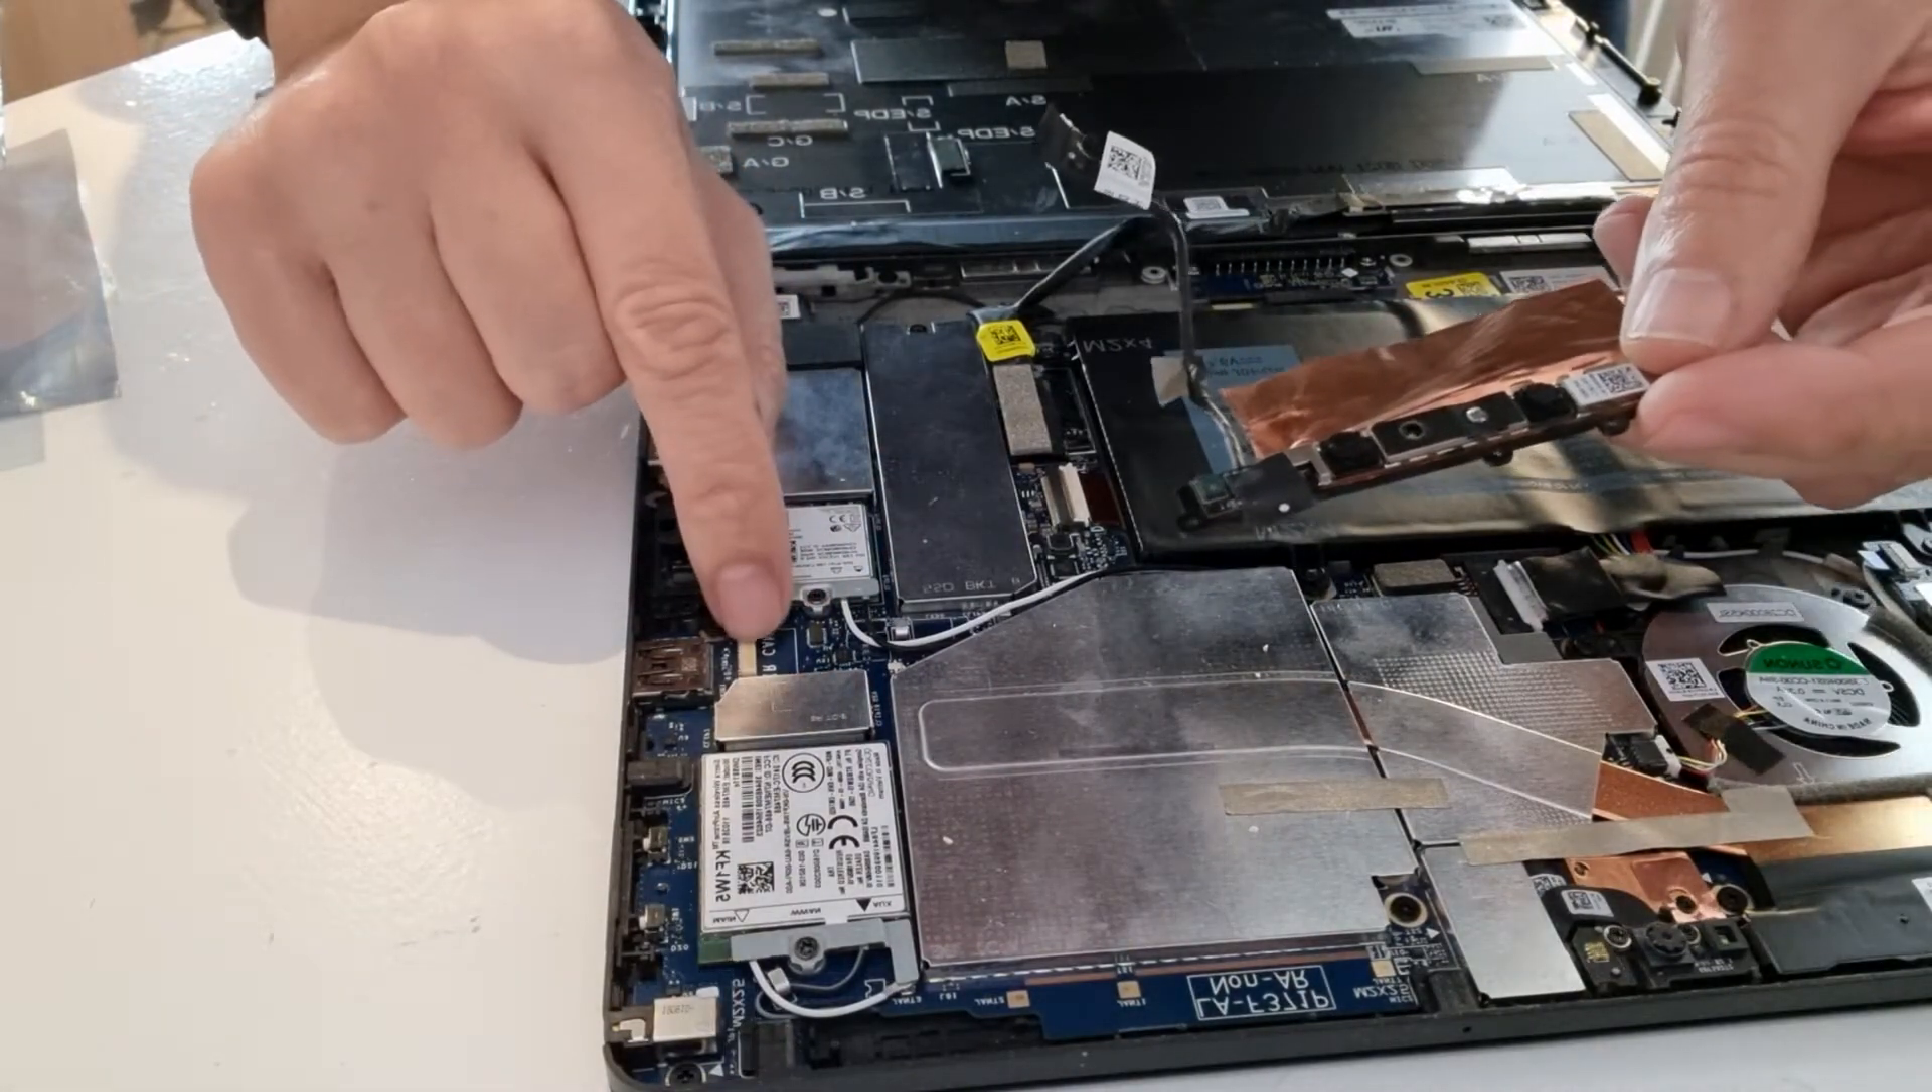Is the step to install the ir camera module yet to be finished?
Yes.